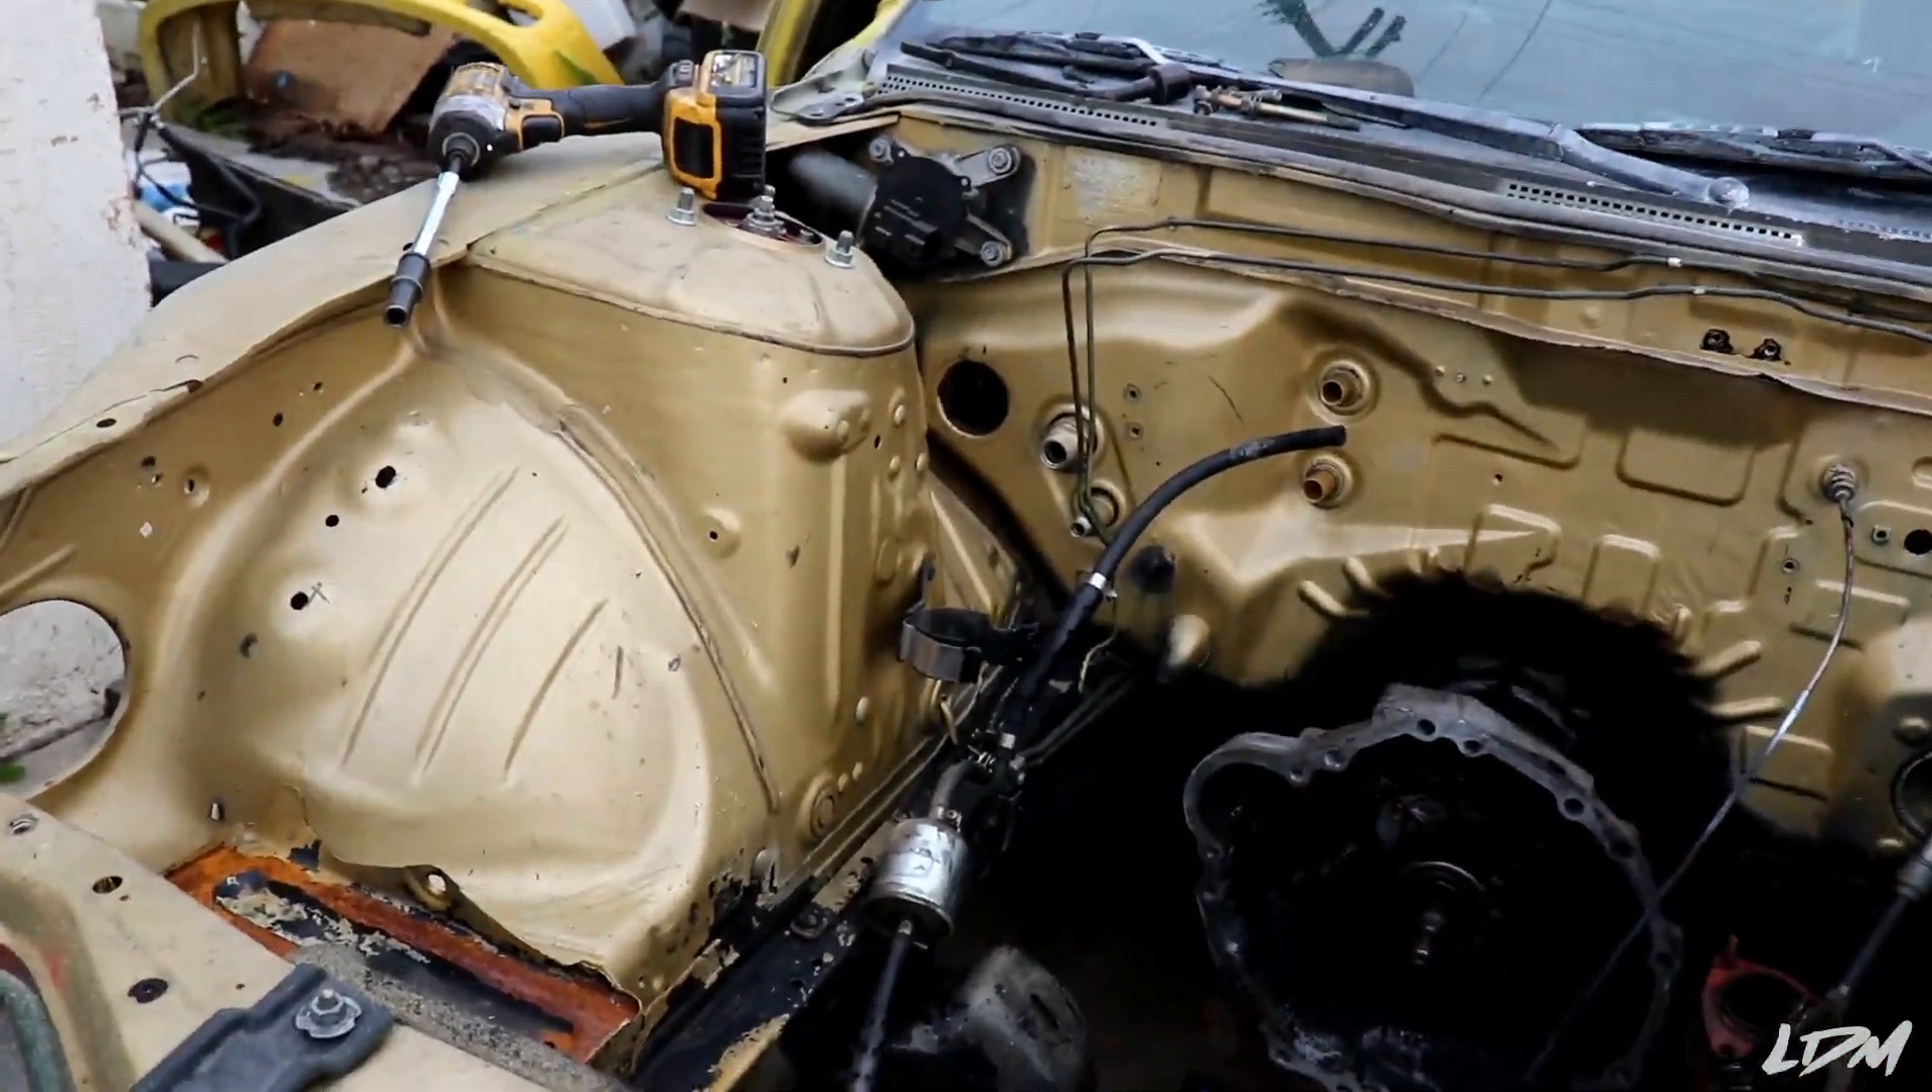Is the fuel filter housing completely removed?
No.